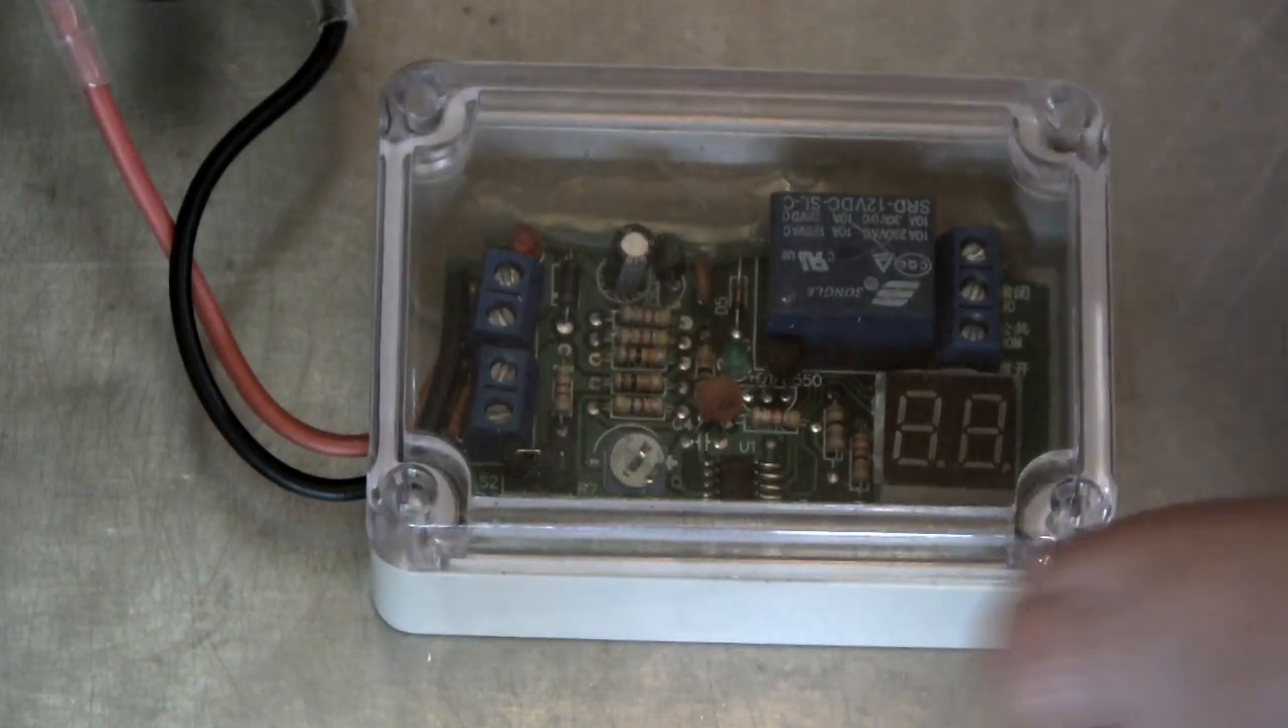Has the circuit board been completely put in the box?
Yes.